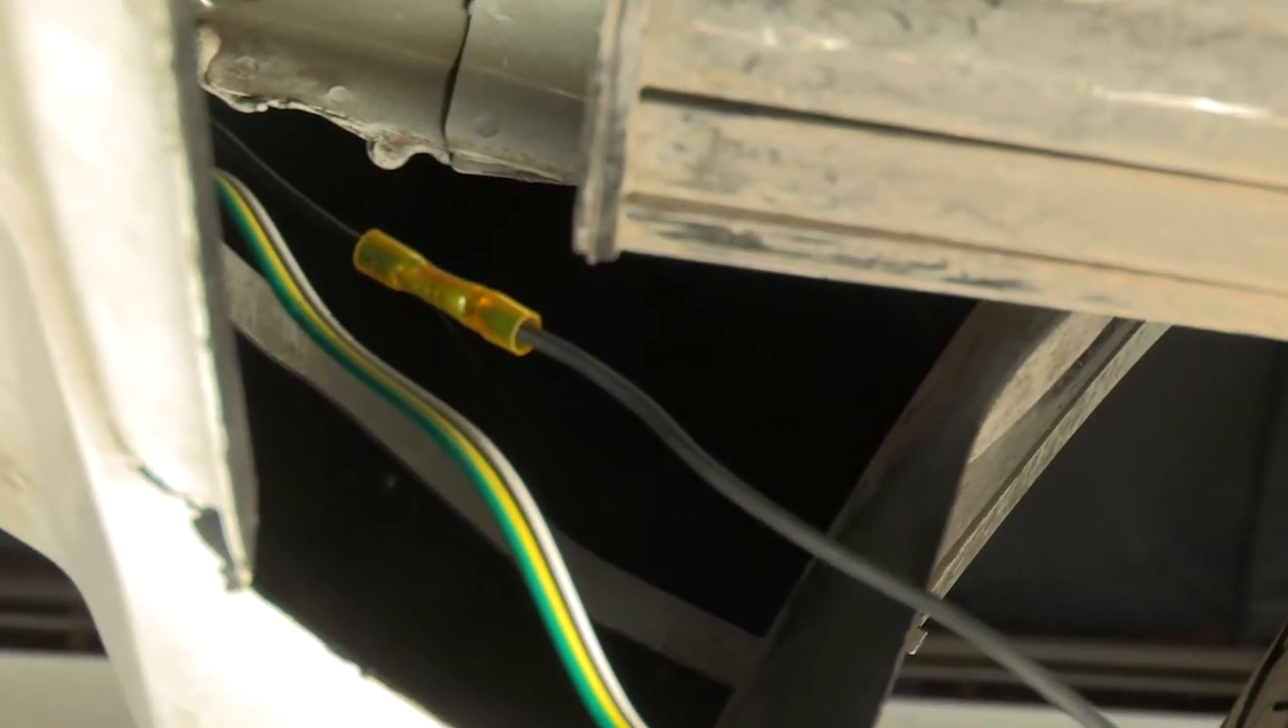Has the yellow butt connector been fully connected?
Yes.